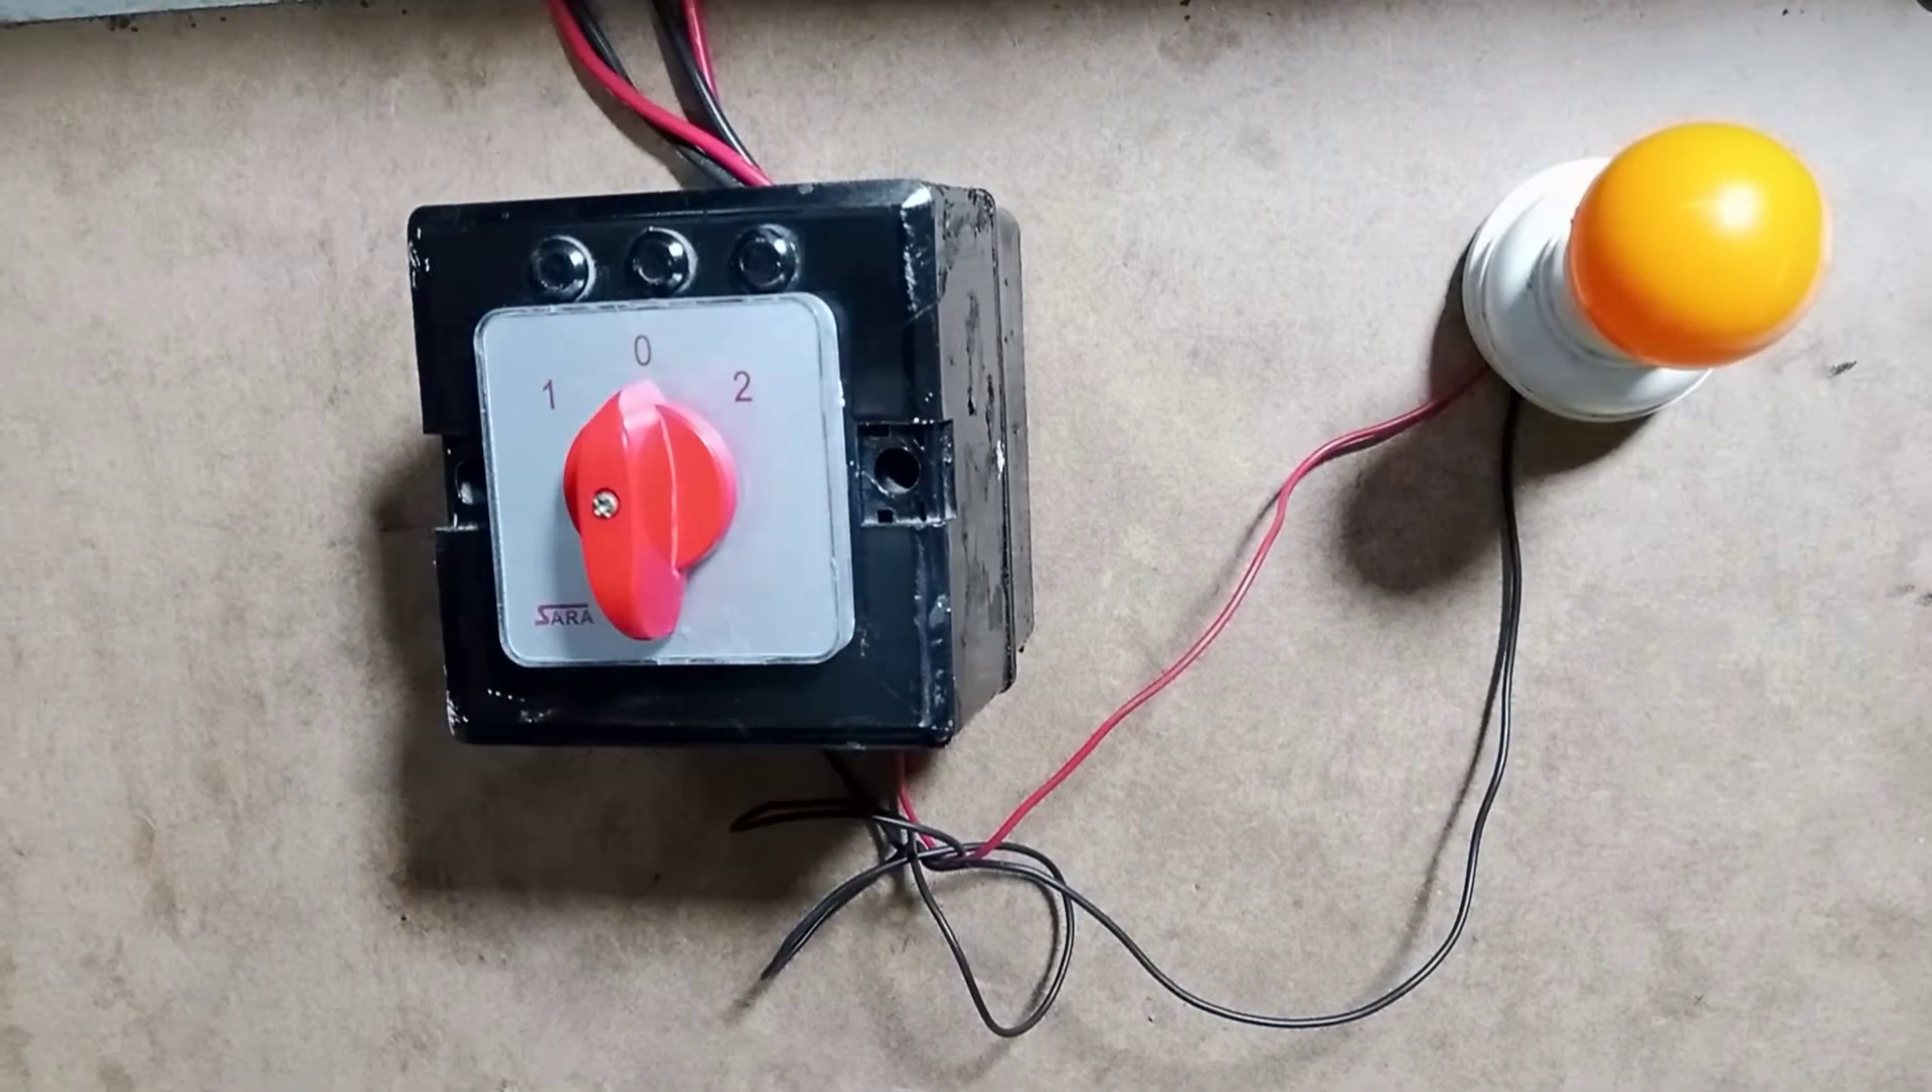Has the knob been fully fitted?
Yes.